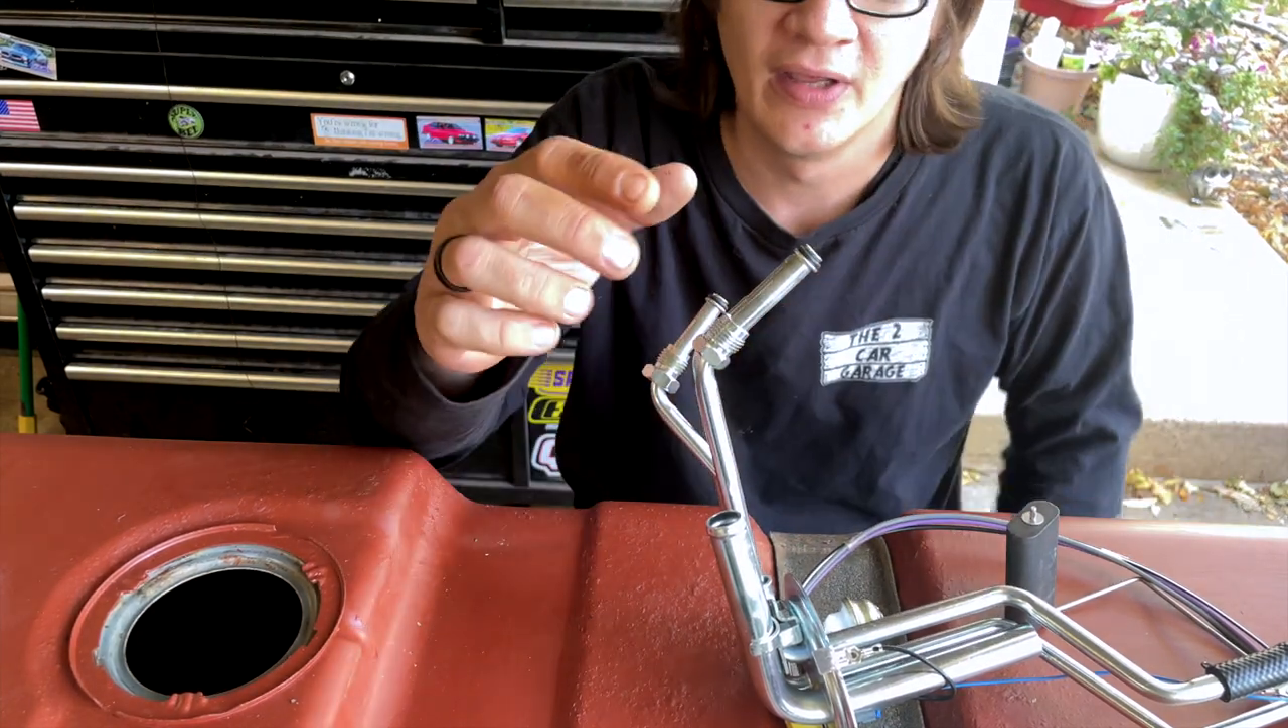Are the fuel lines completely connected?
No.